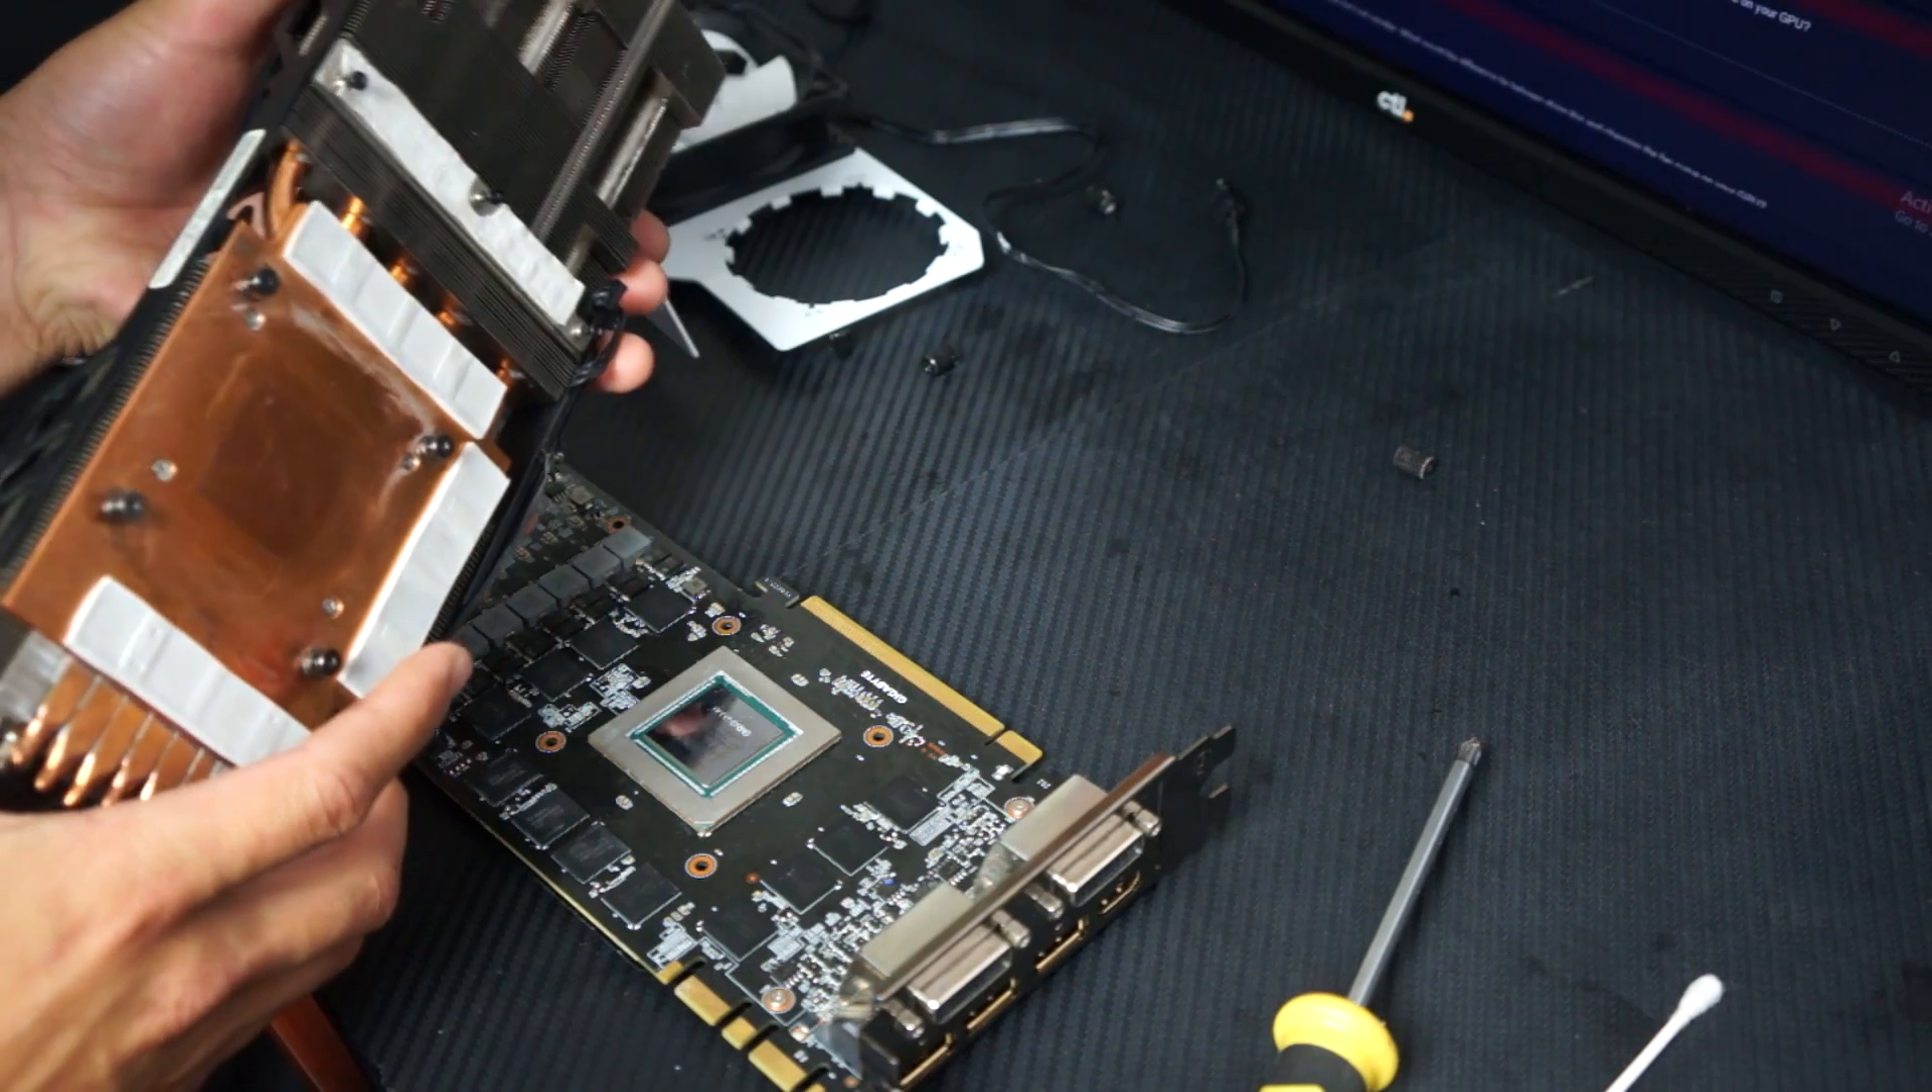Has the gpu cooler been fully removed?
Yes.